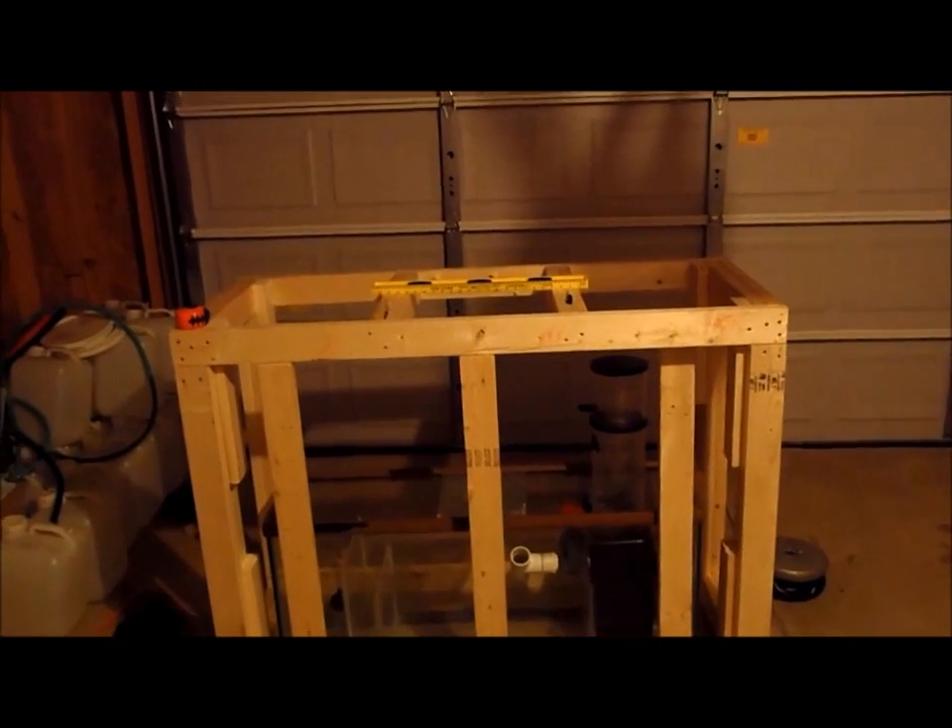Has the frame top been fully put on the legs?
Yes.